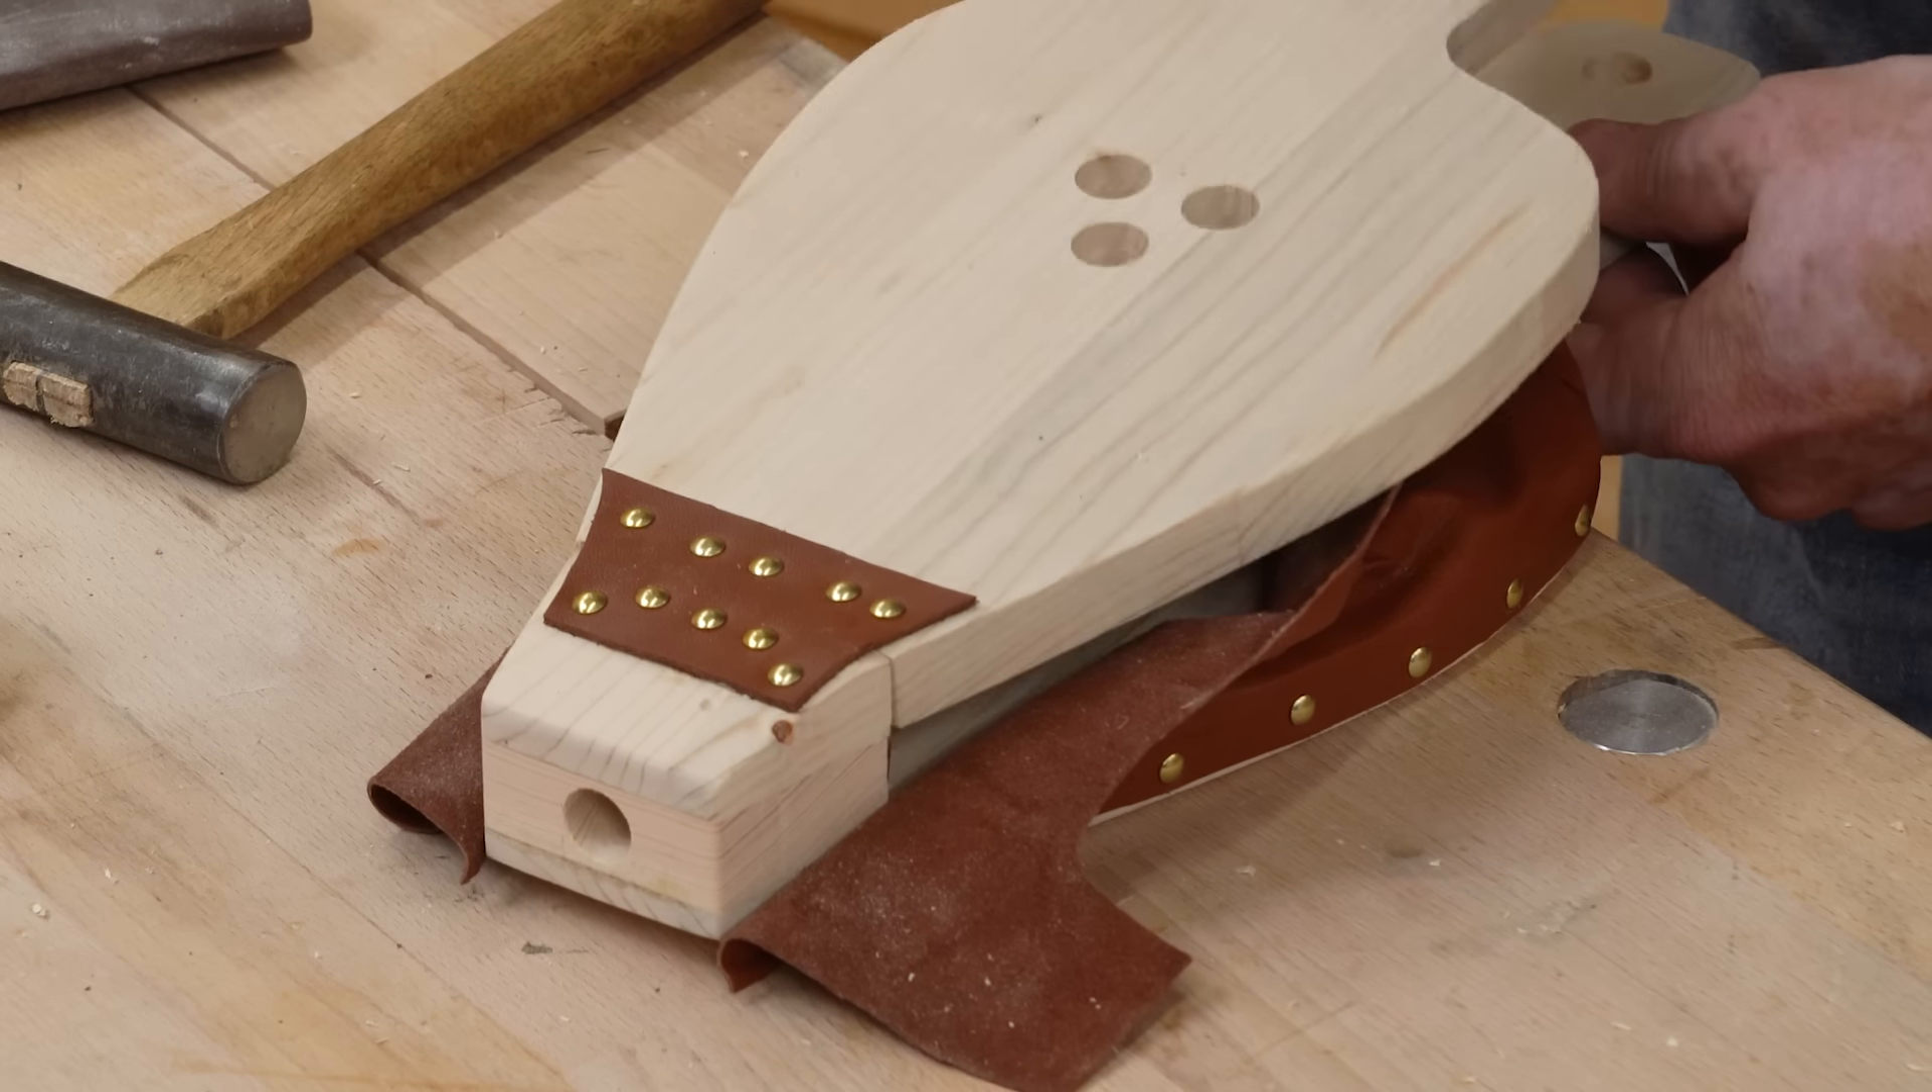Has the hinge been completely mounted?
Yes.